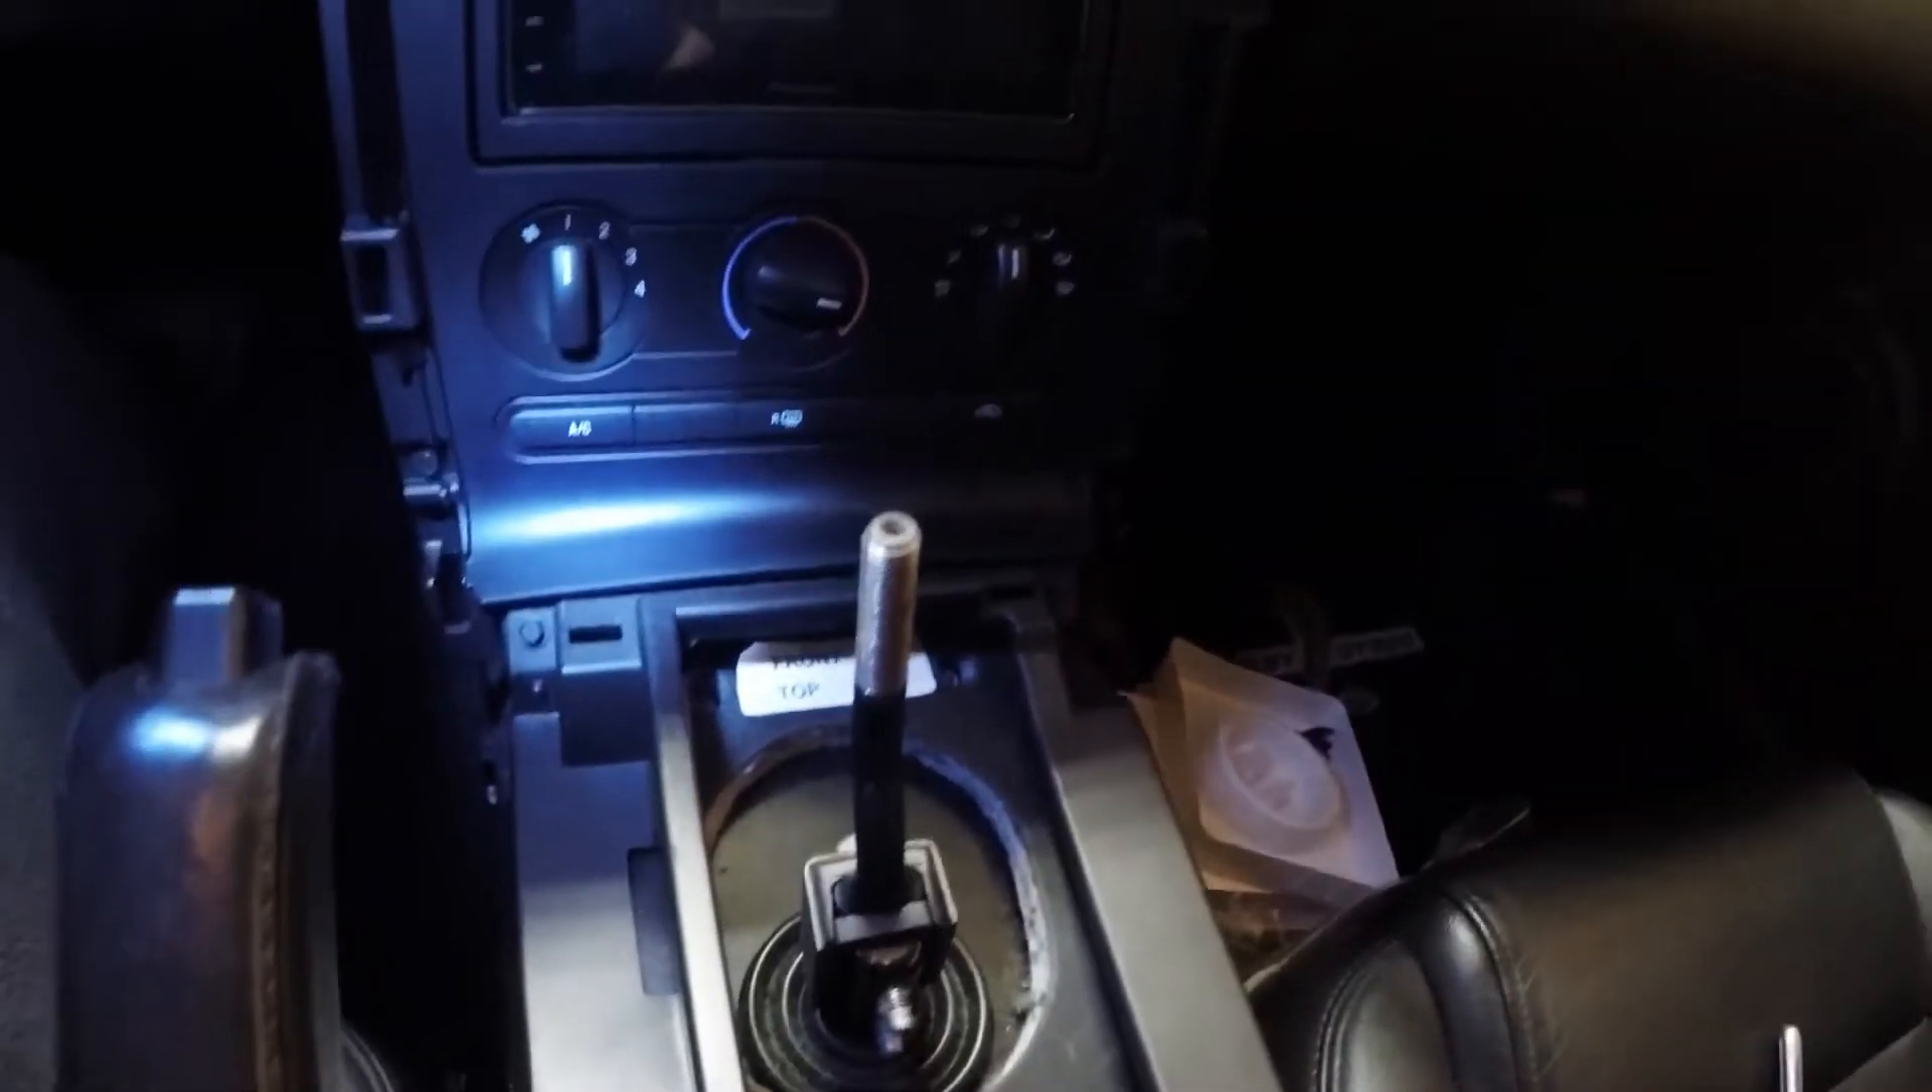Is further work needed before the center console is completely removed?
Yes.